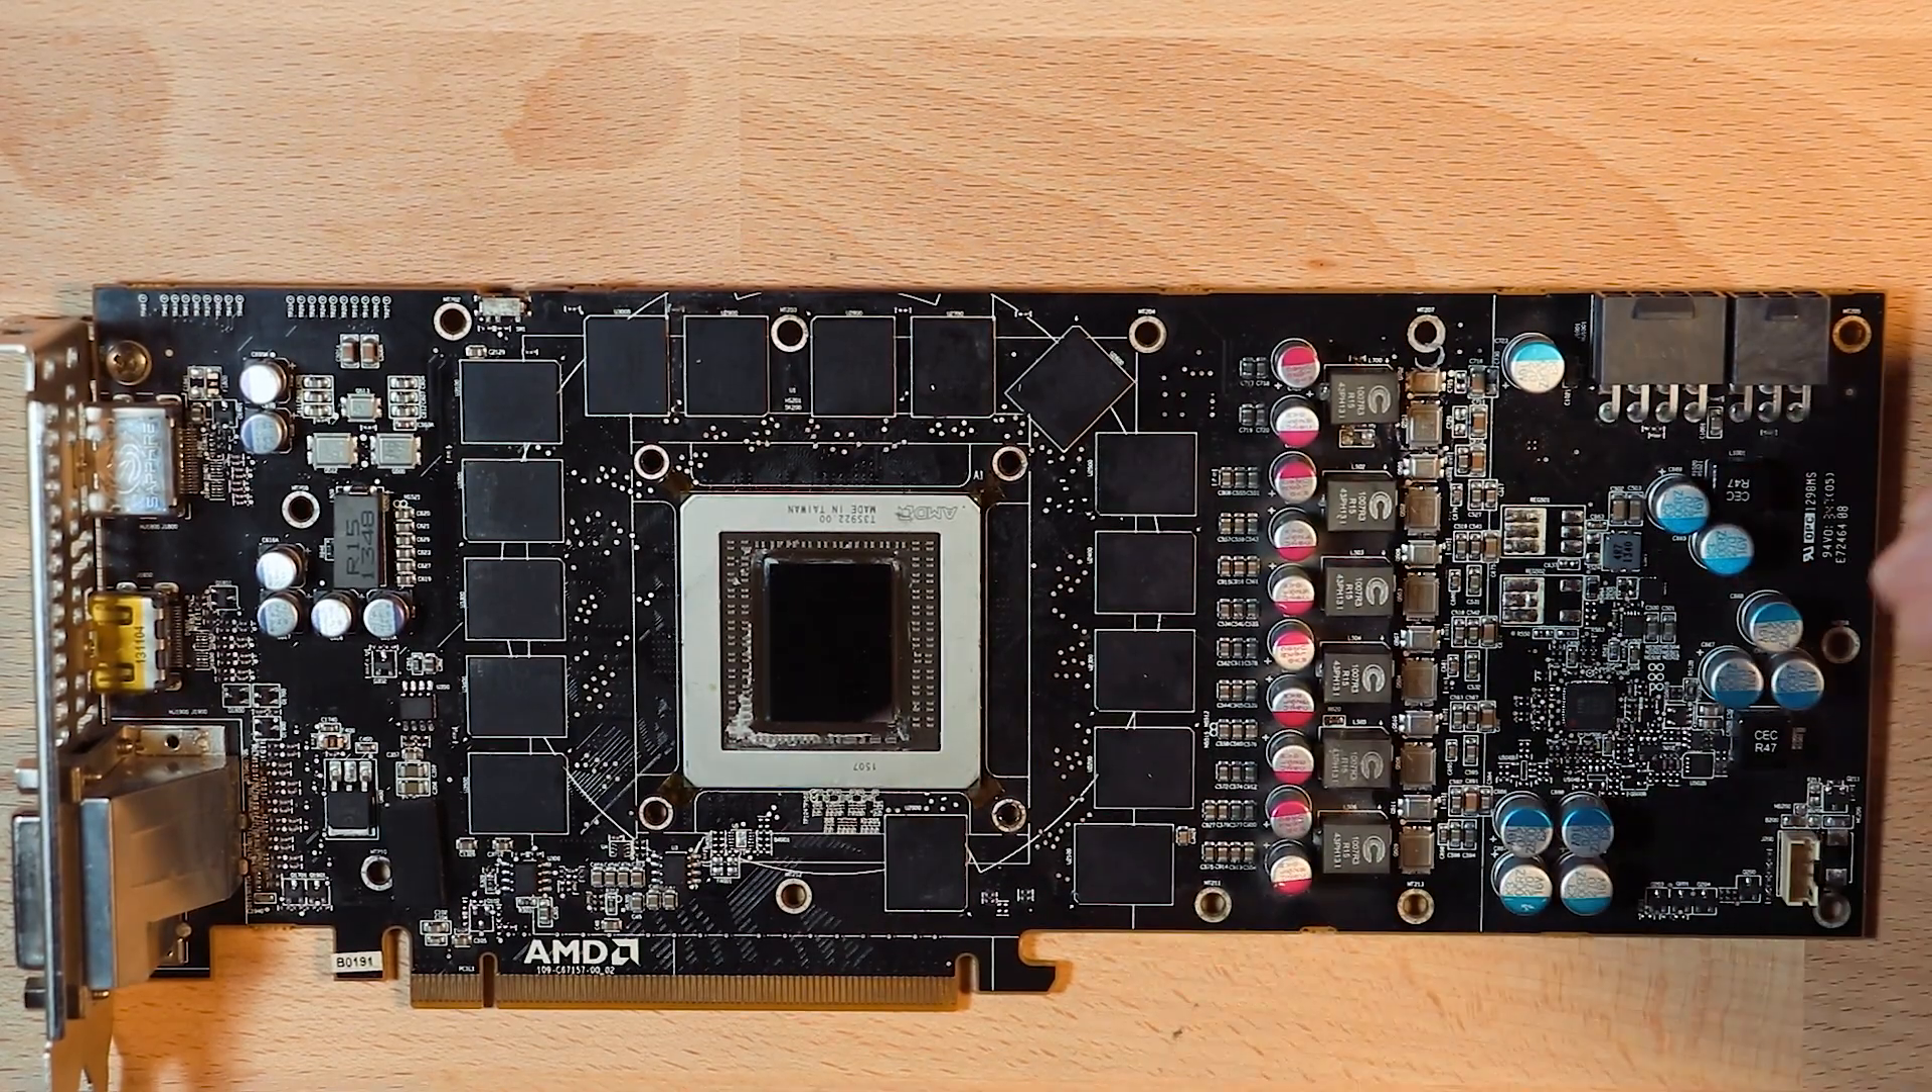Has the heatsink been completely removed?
Yes.